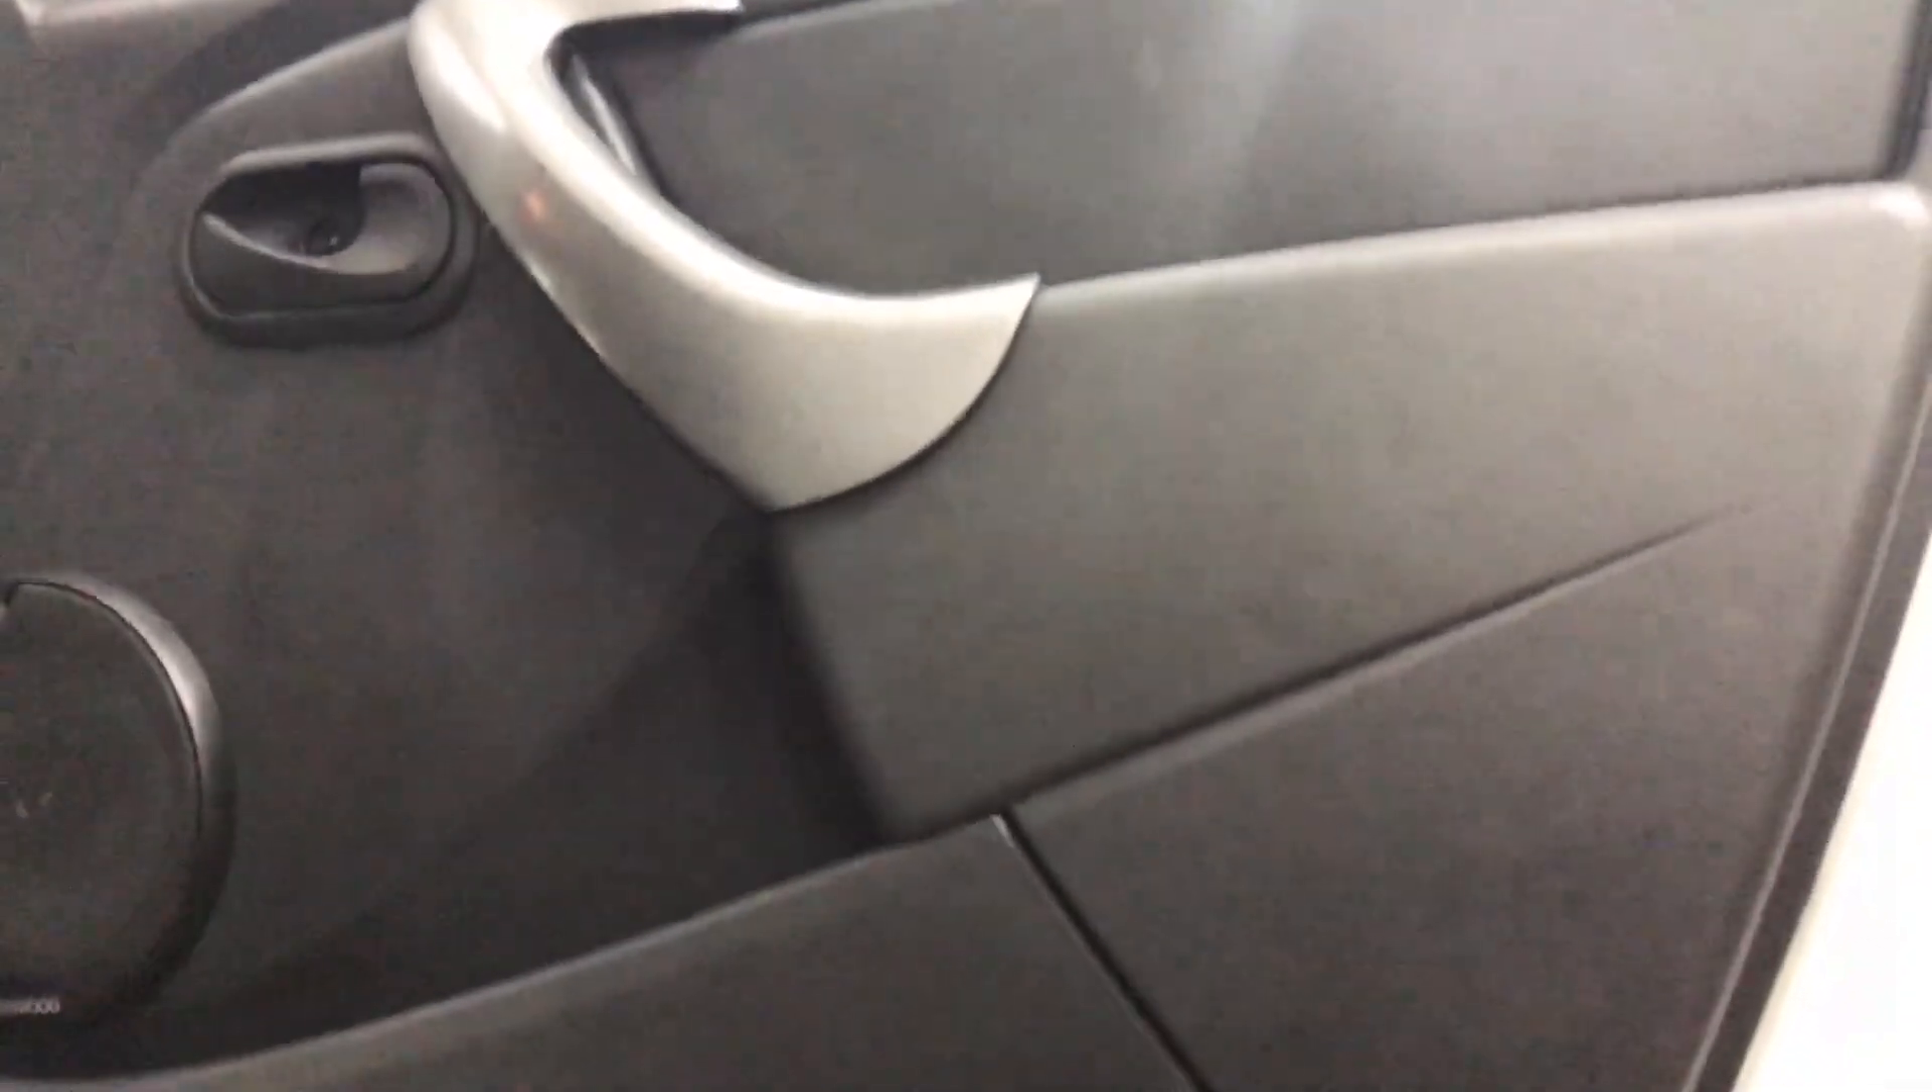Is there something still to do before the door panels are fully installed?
No.